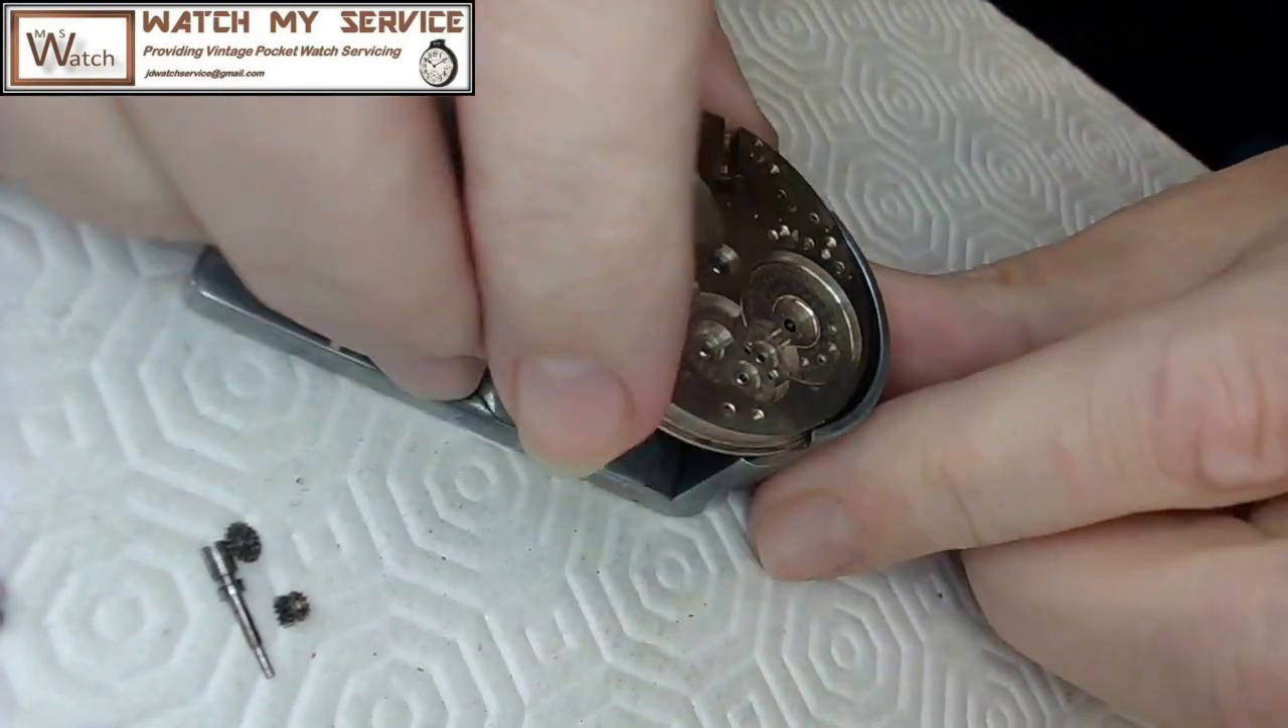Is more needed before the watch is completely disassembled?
Yes.